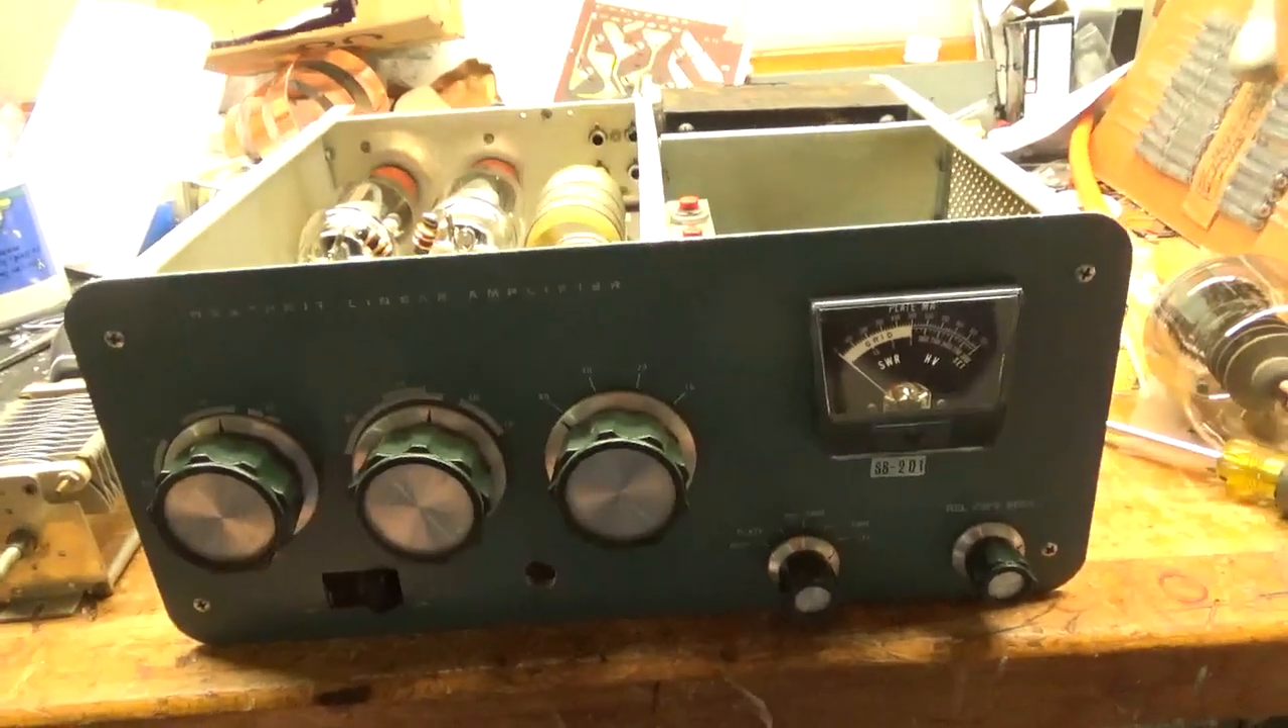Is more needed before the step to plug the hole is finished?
Yes.